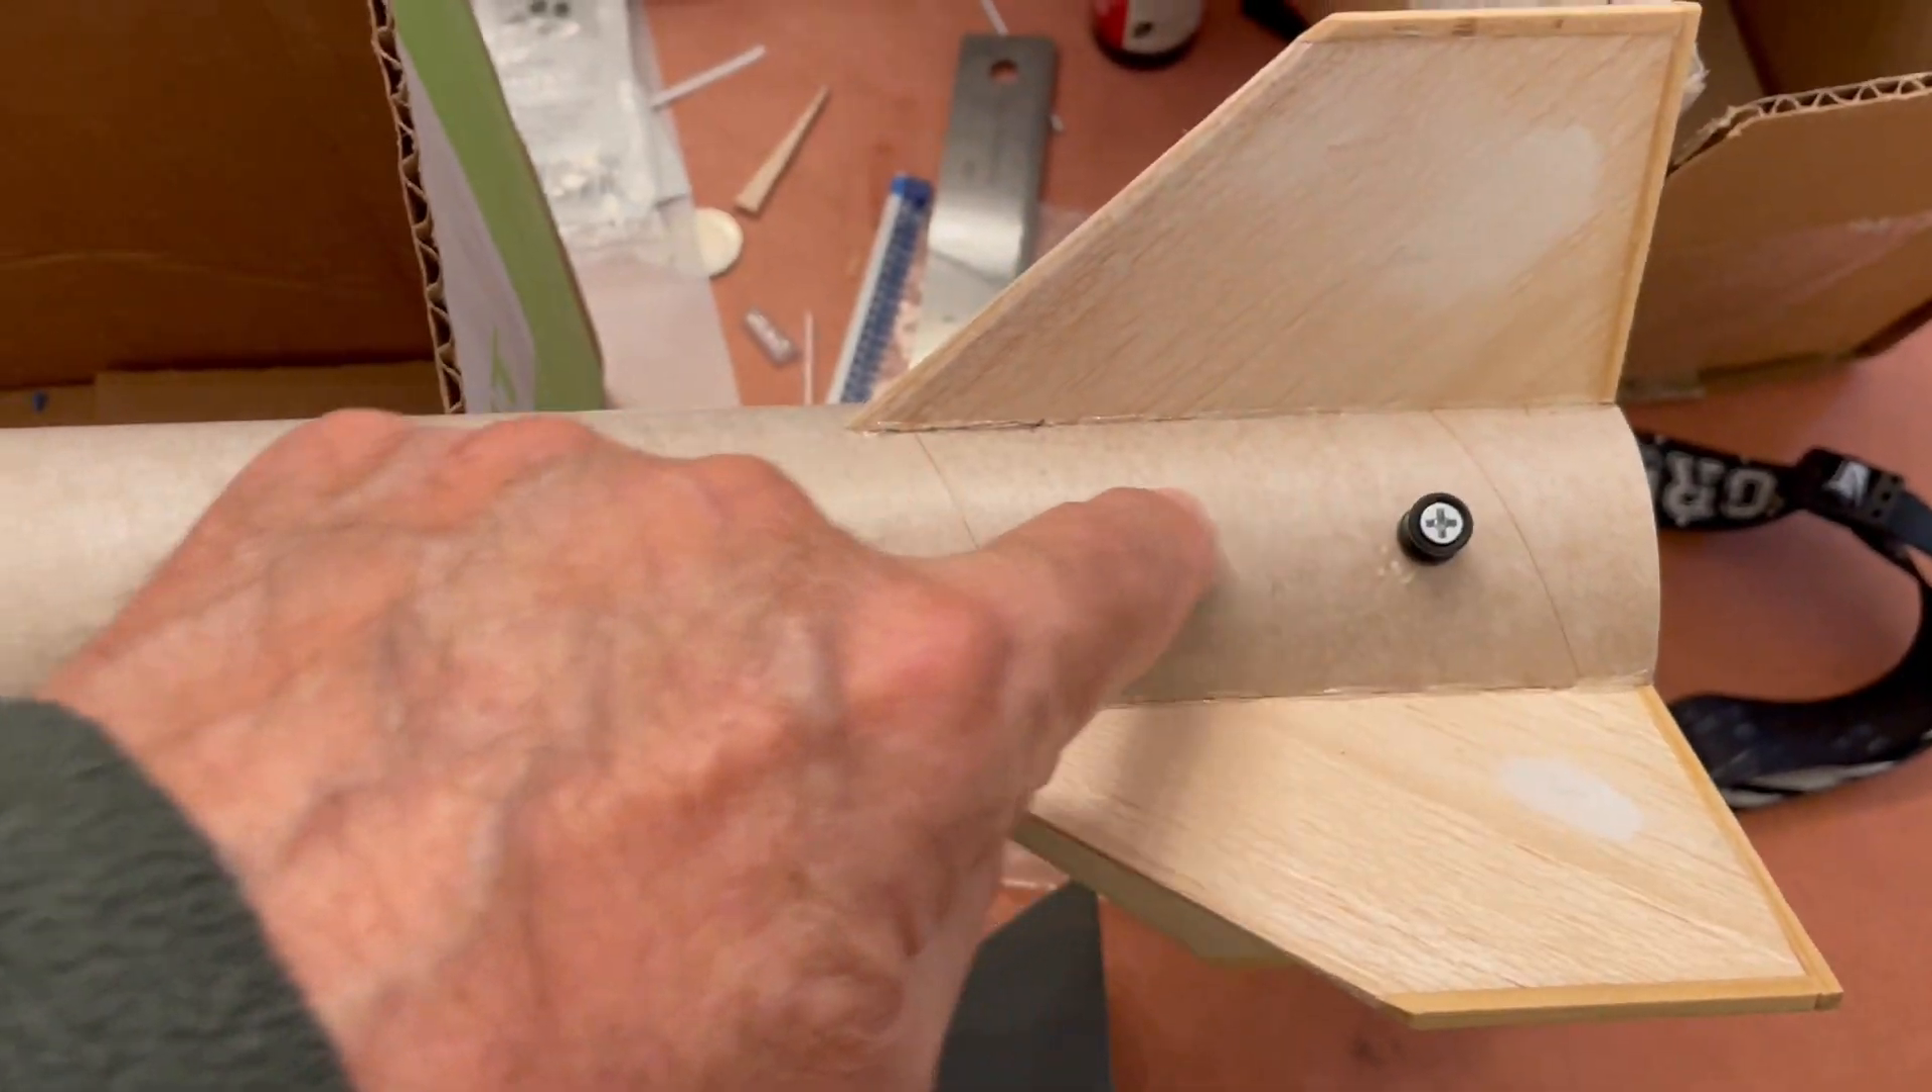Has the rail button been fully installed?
Yes.